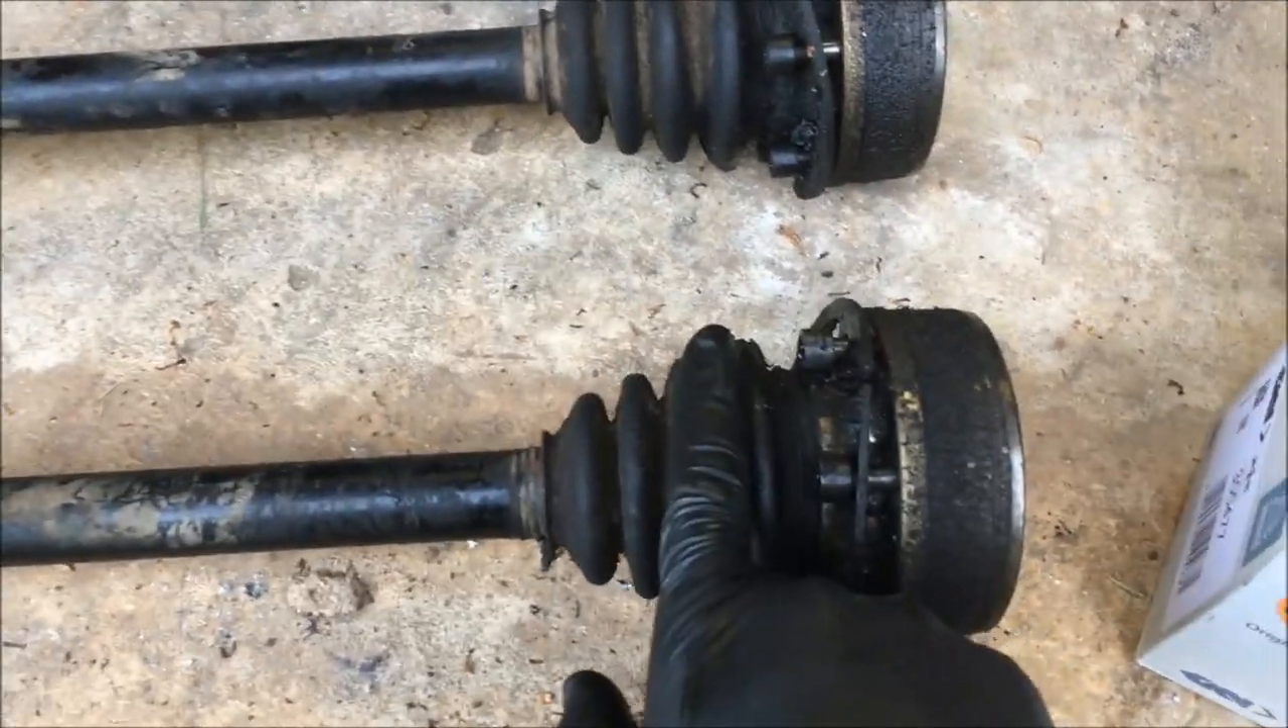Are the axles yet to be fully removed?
No.